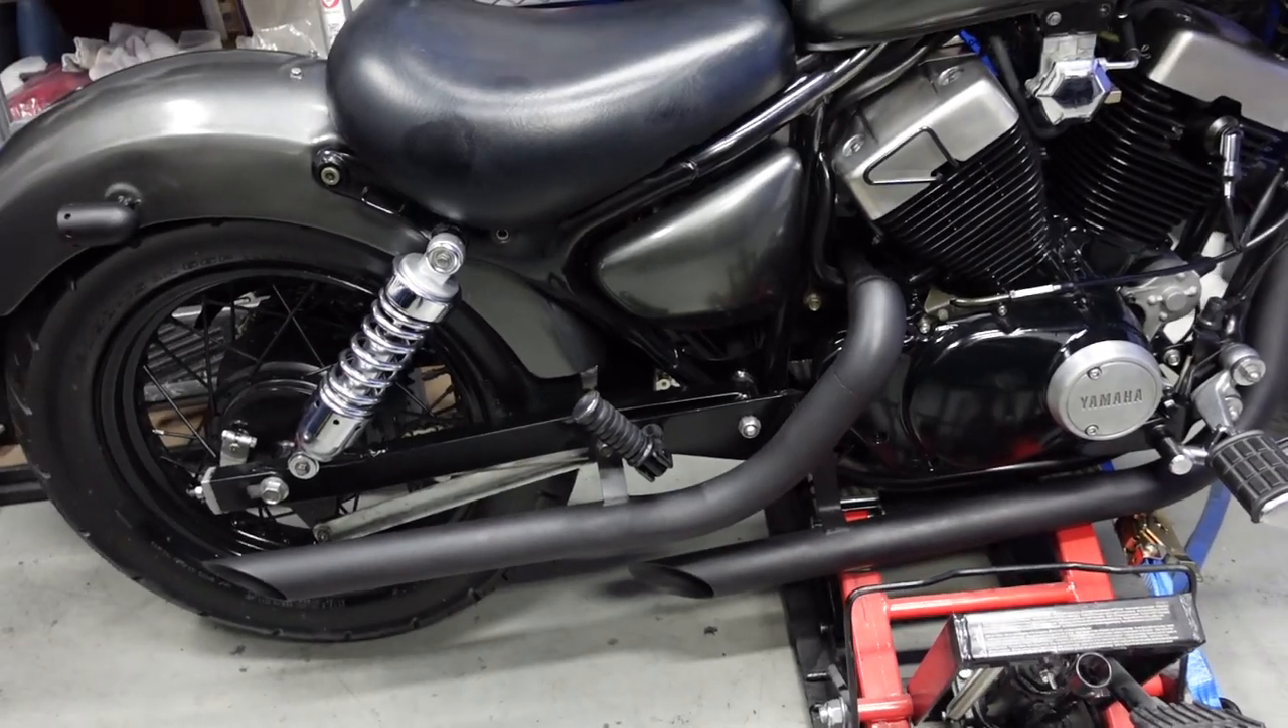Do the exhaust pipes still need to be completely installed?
No.